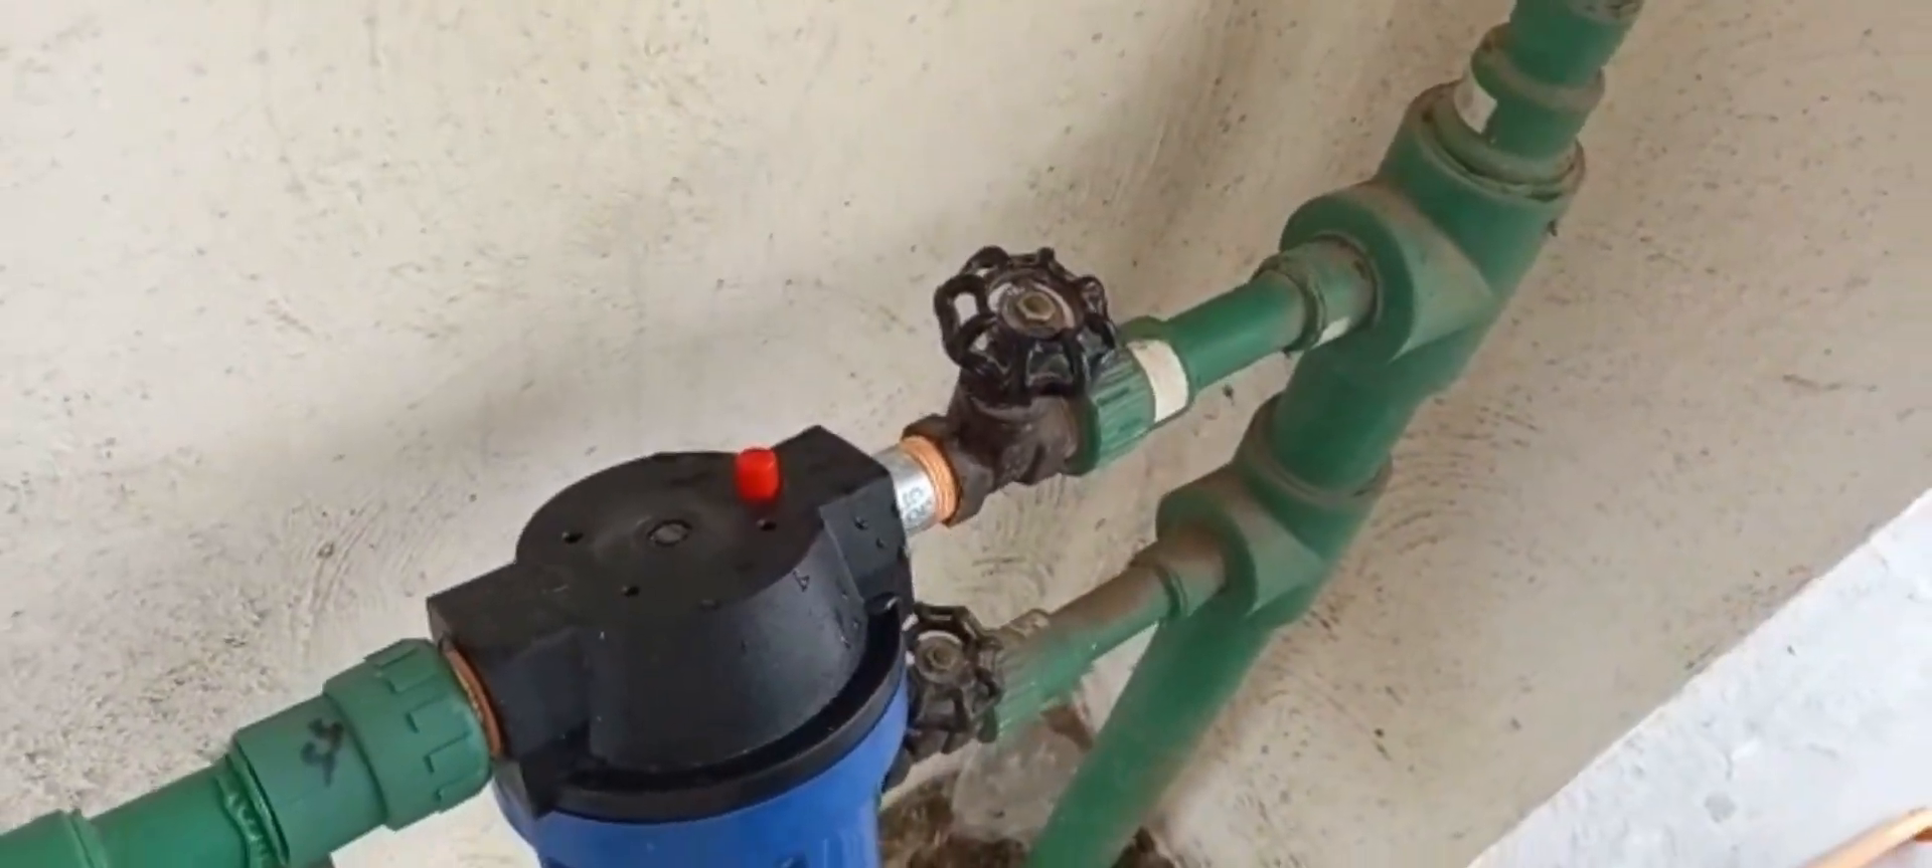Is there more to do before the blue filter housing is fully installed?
No.